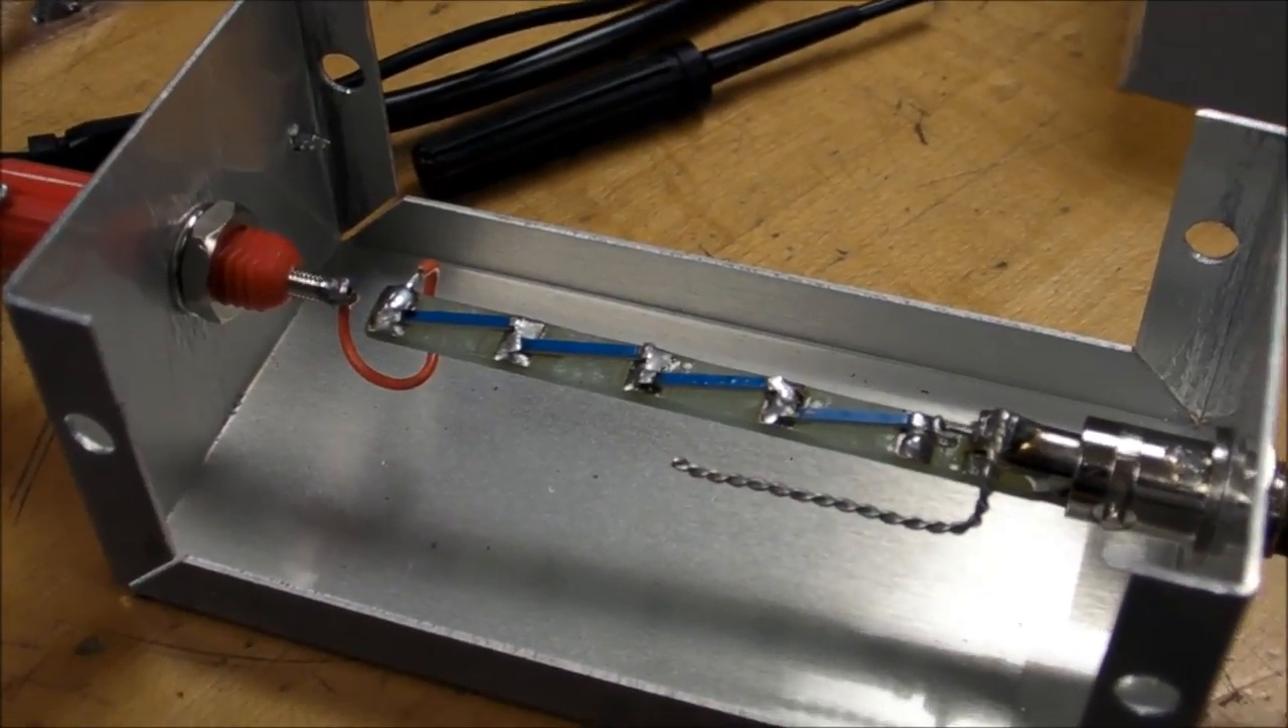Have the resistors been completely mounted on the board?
Yes.